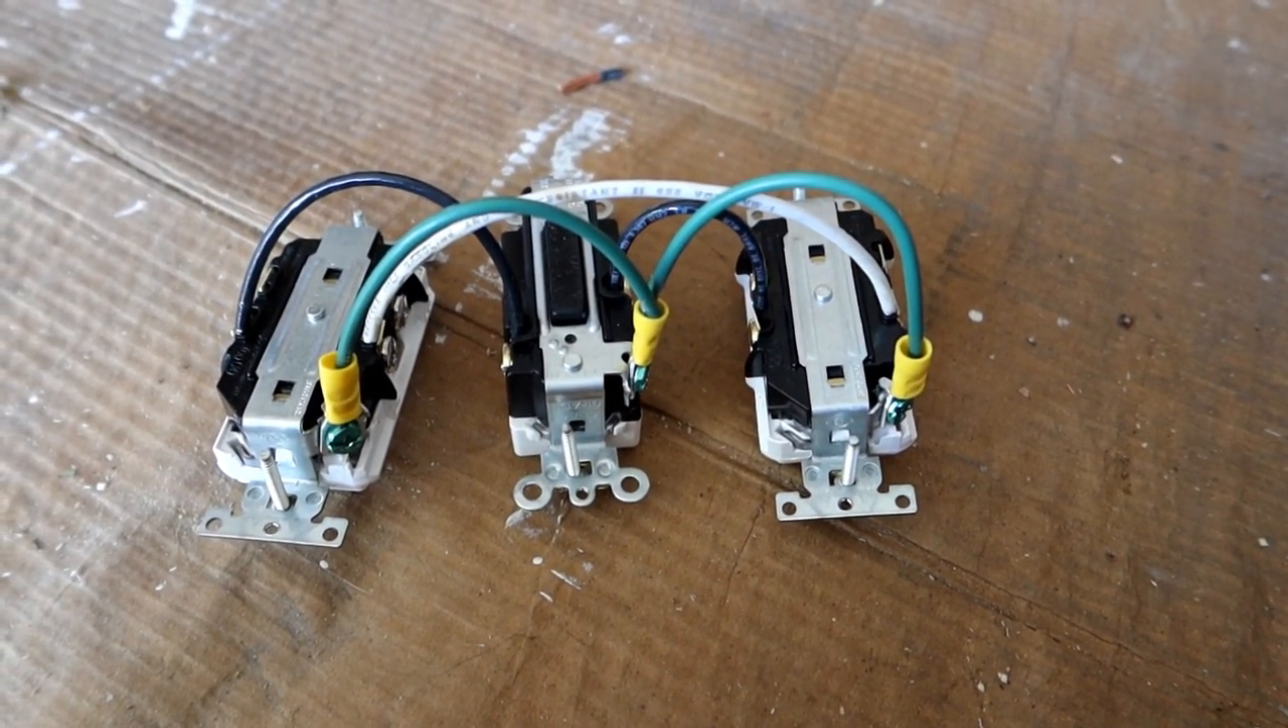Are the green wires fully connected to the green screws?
Yes.